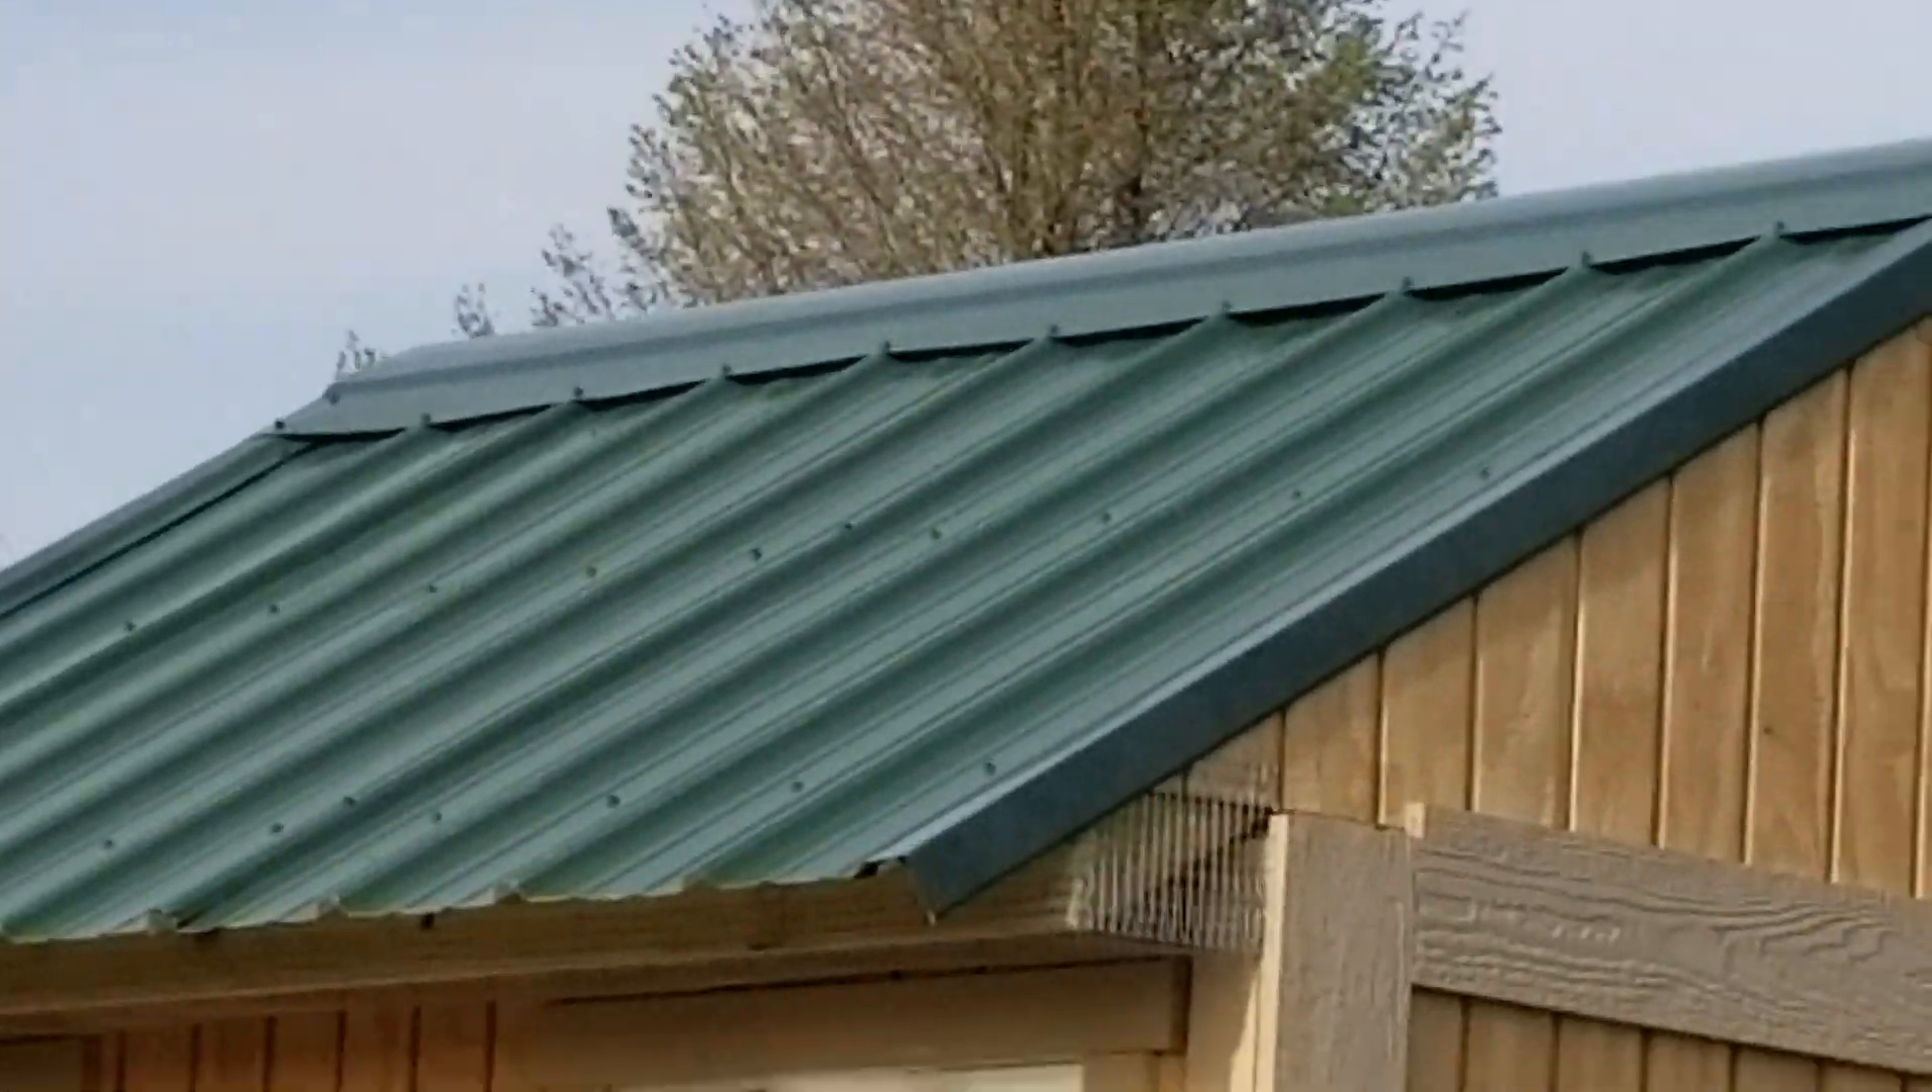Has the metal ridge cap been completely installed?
Yes.